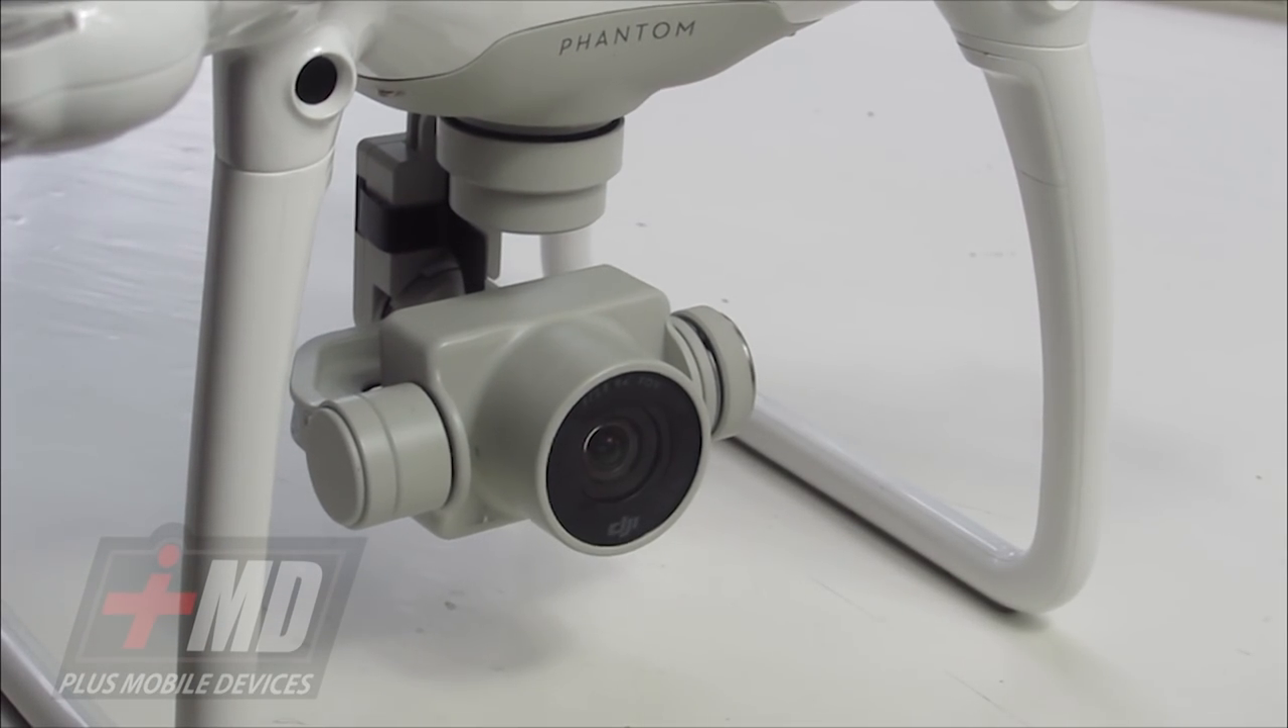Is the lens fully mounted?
Yes.